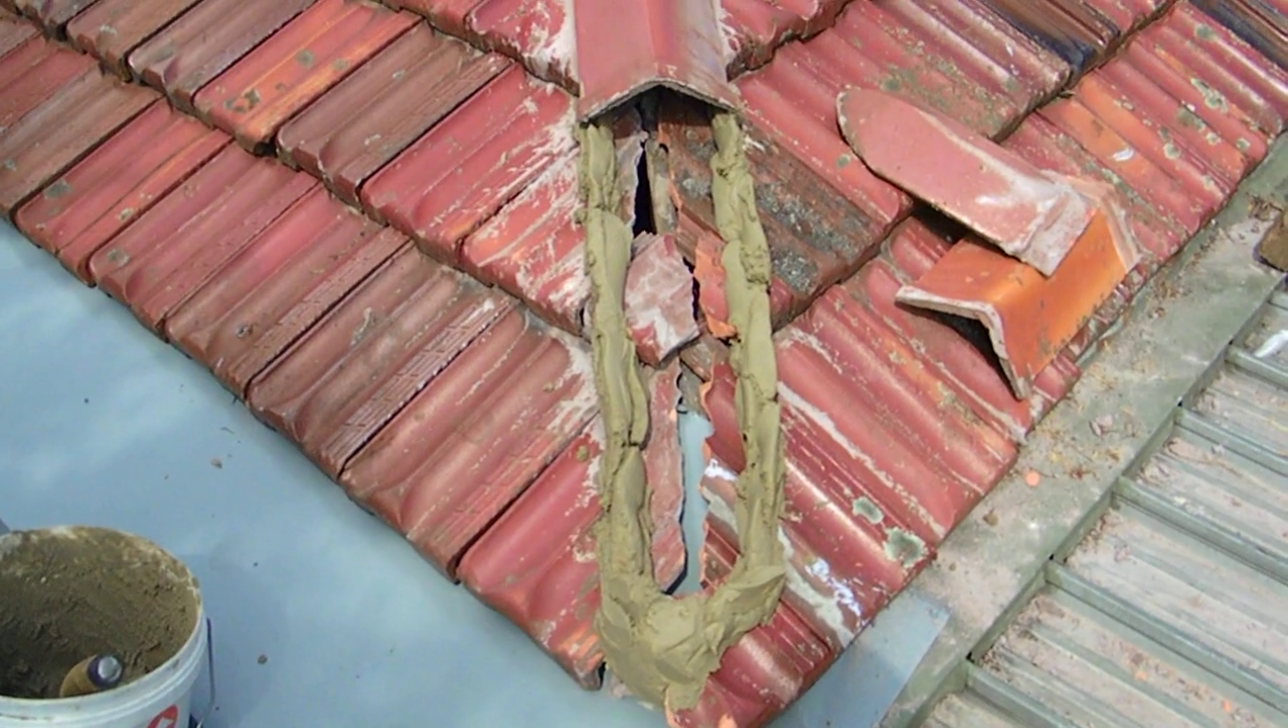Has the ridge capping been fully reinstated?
No.